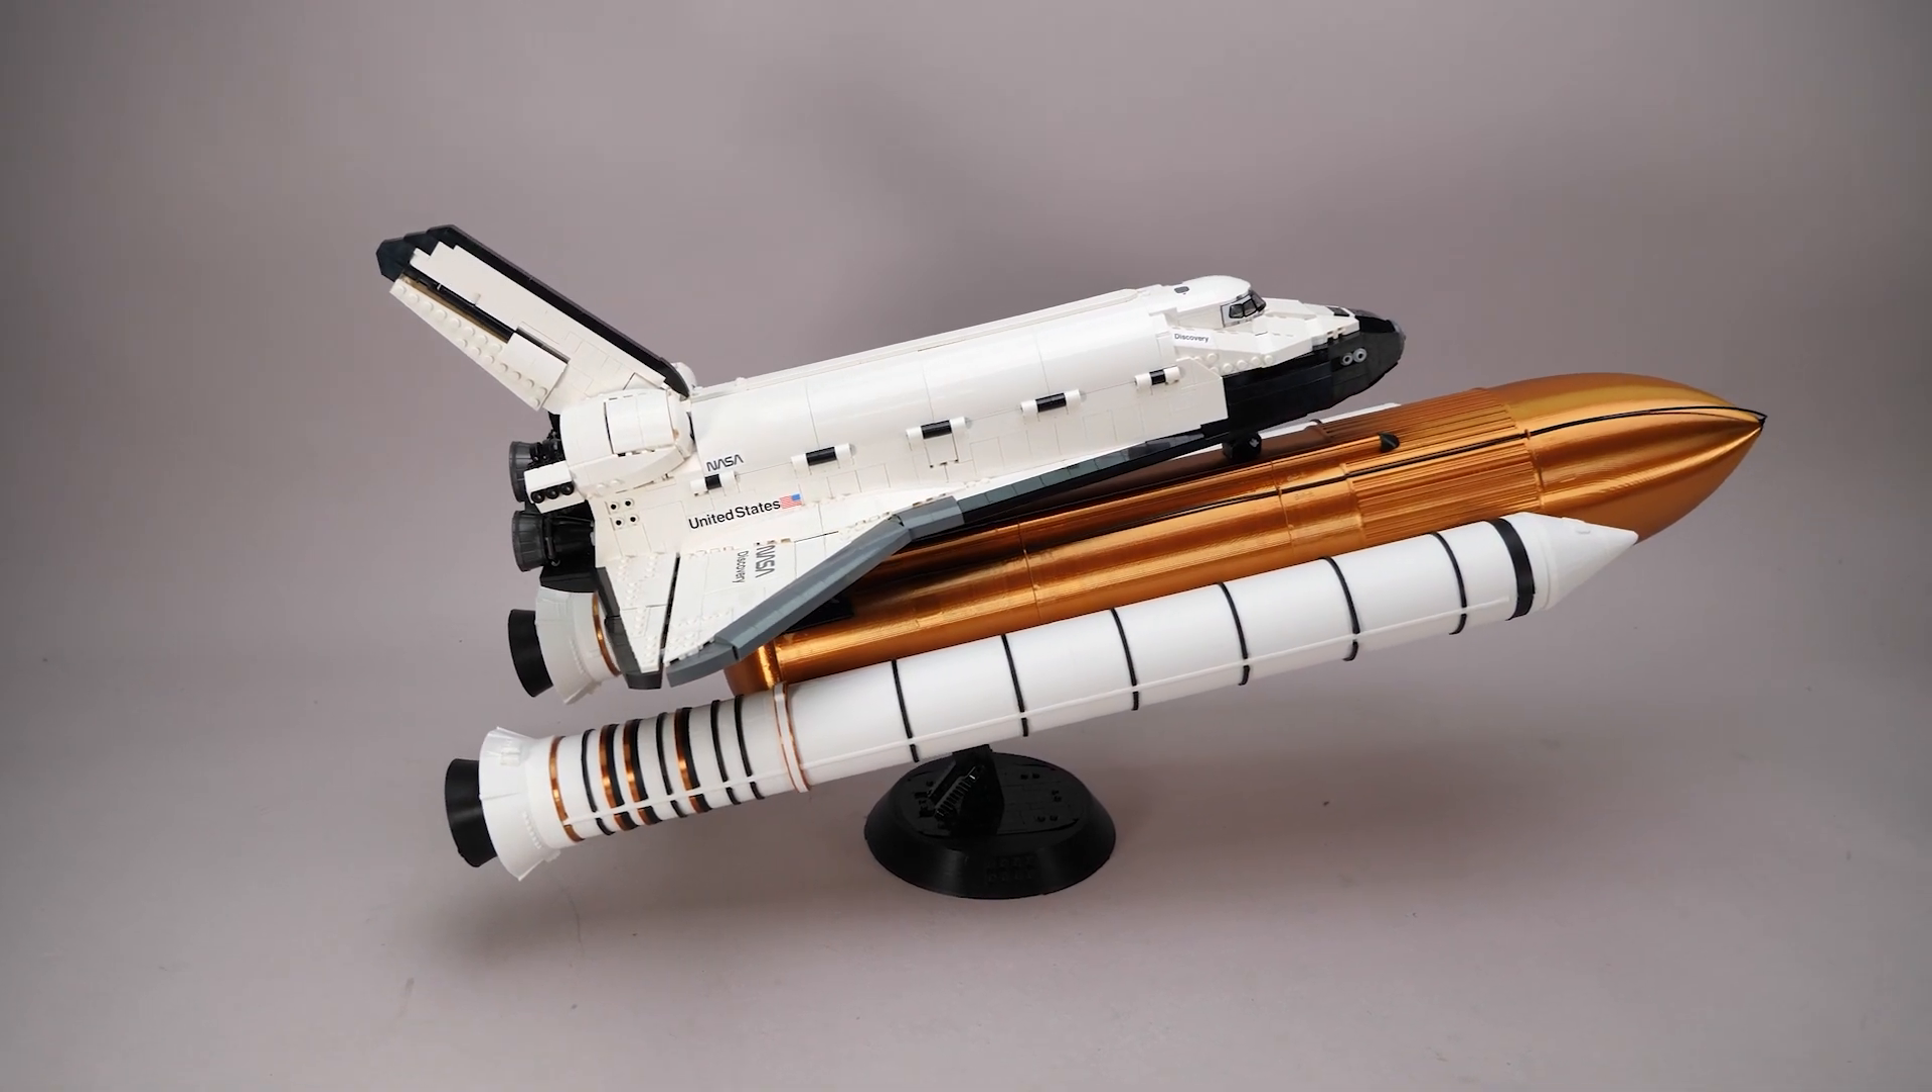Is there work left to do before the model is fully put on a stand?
No.